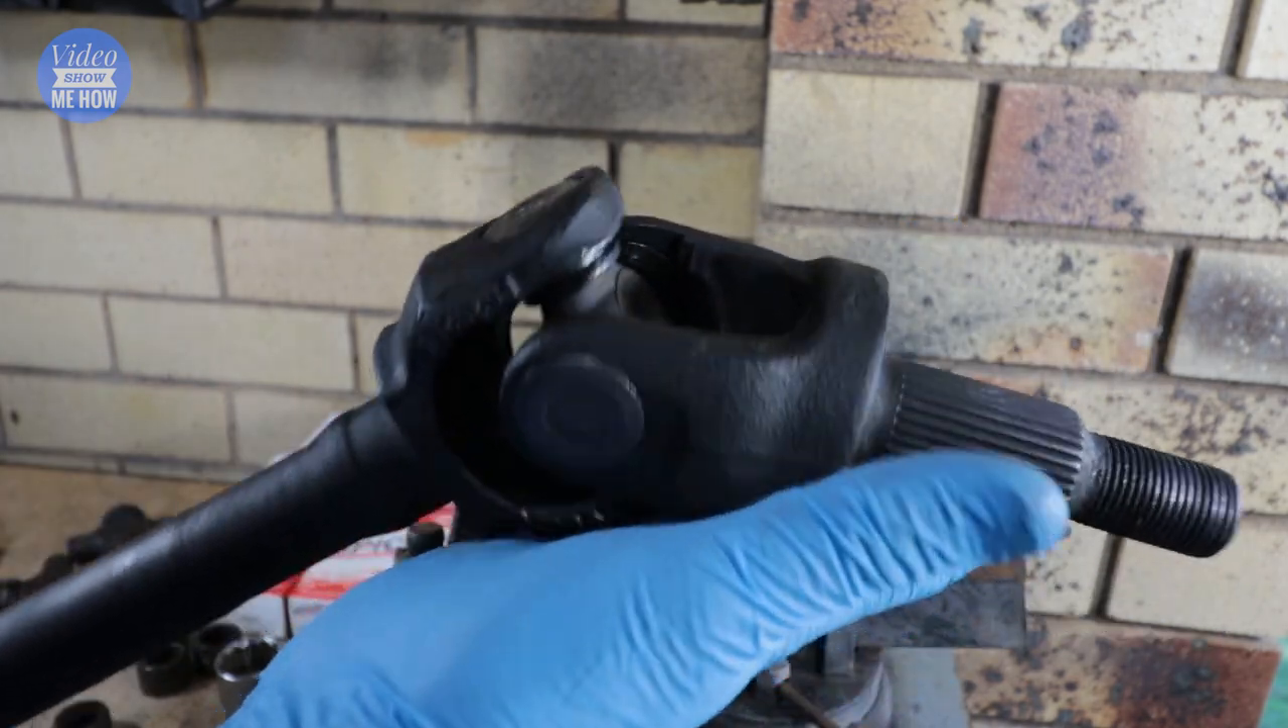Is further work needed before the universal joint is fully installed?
No.